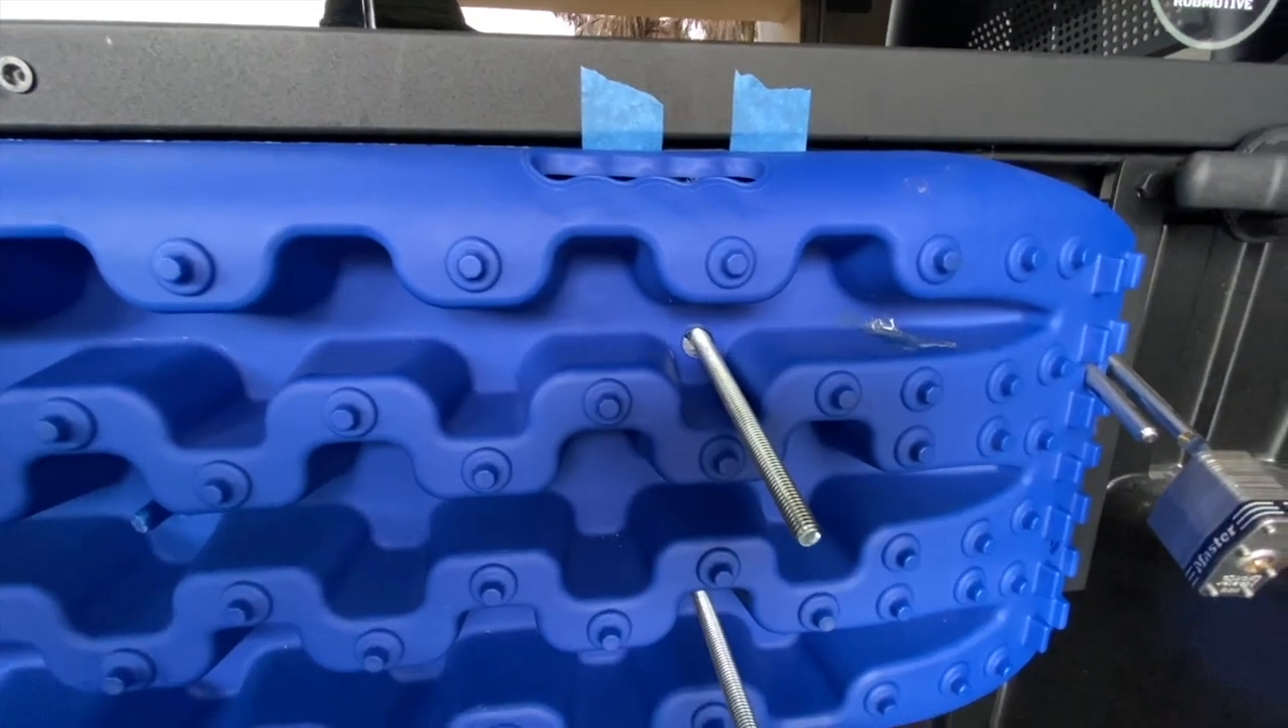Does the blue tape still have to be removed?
Yes.